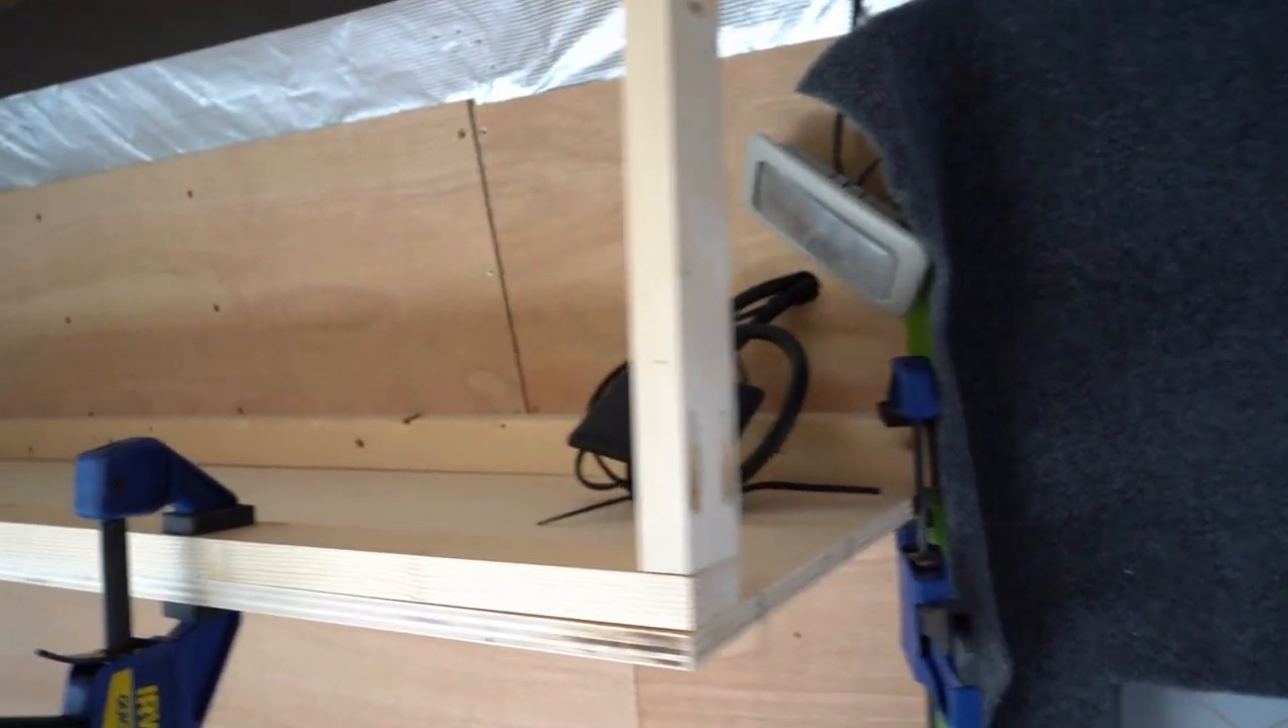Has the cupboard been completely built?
No.